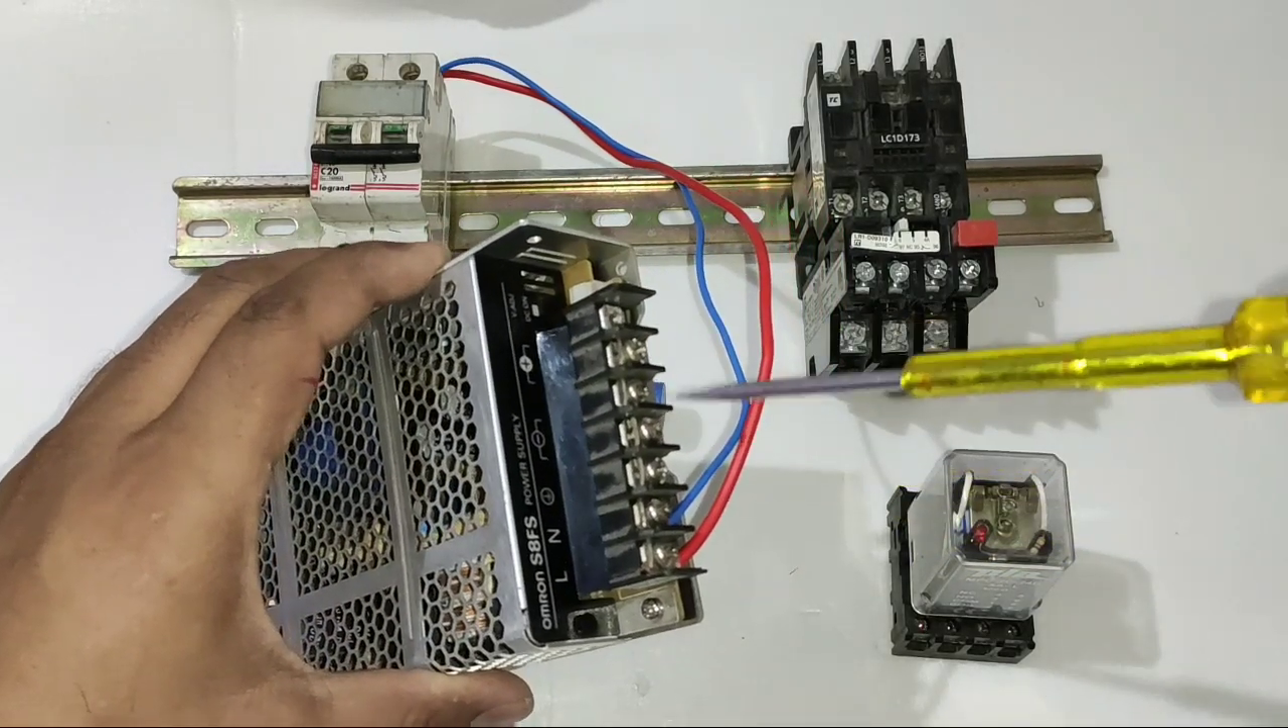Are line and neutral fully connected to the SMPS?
Yes.